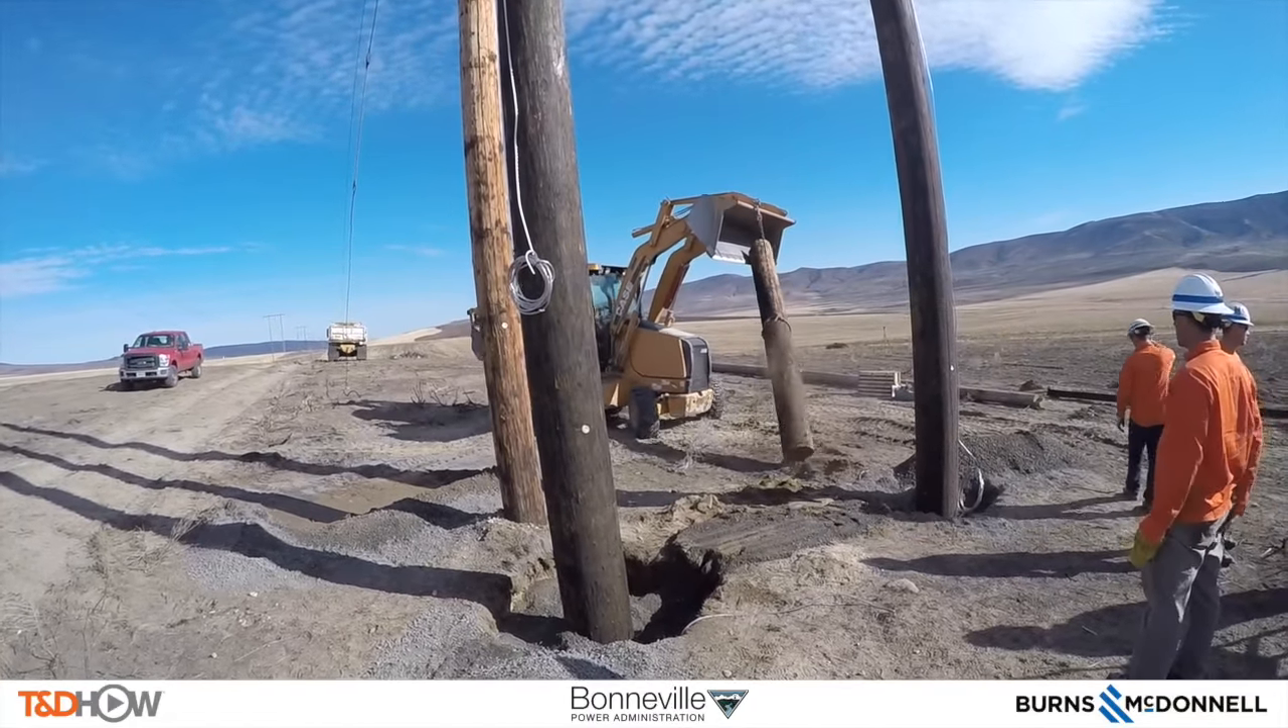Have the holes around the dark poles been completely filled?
No.